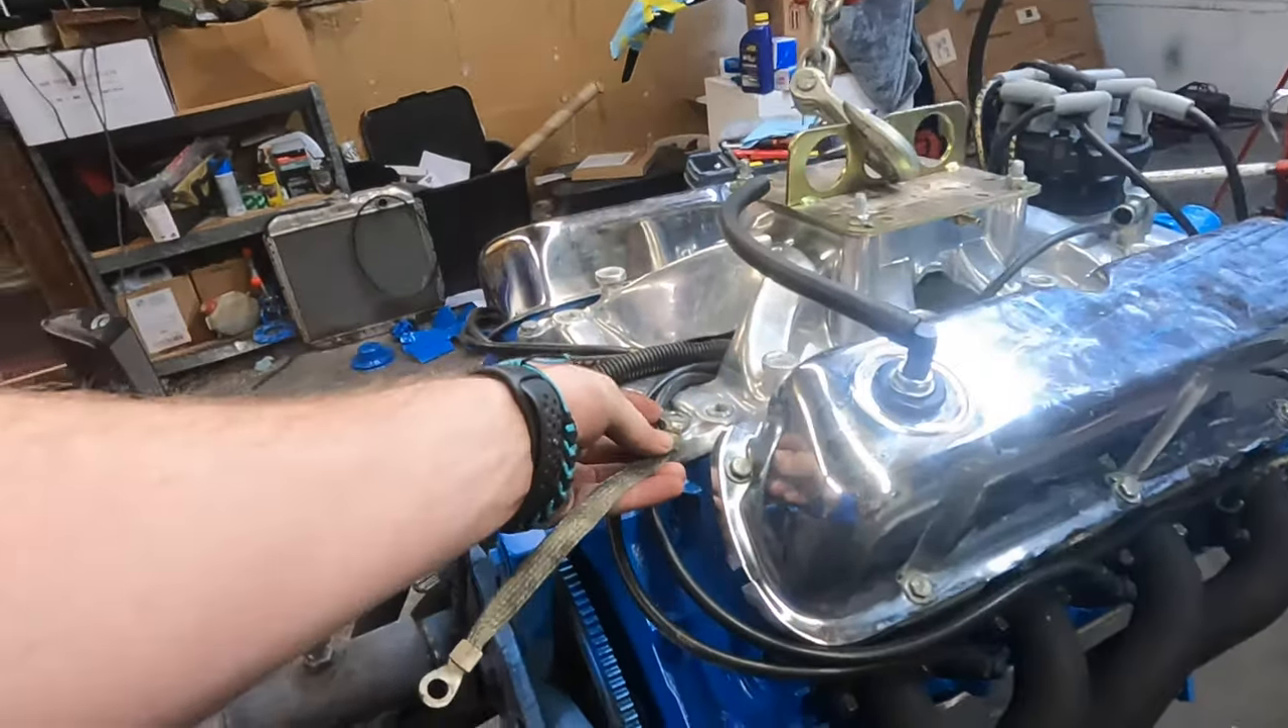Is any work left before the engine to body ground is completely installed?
Yes.